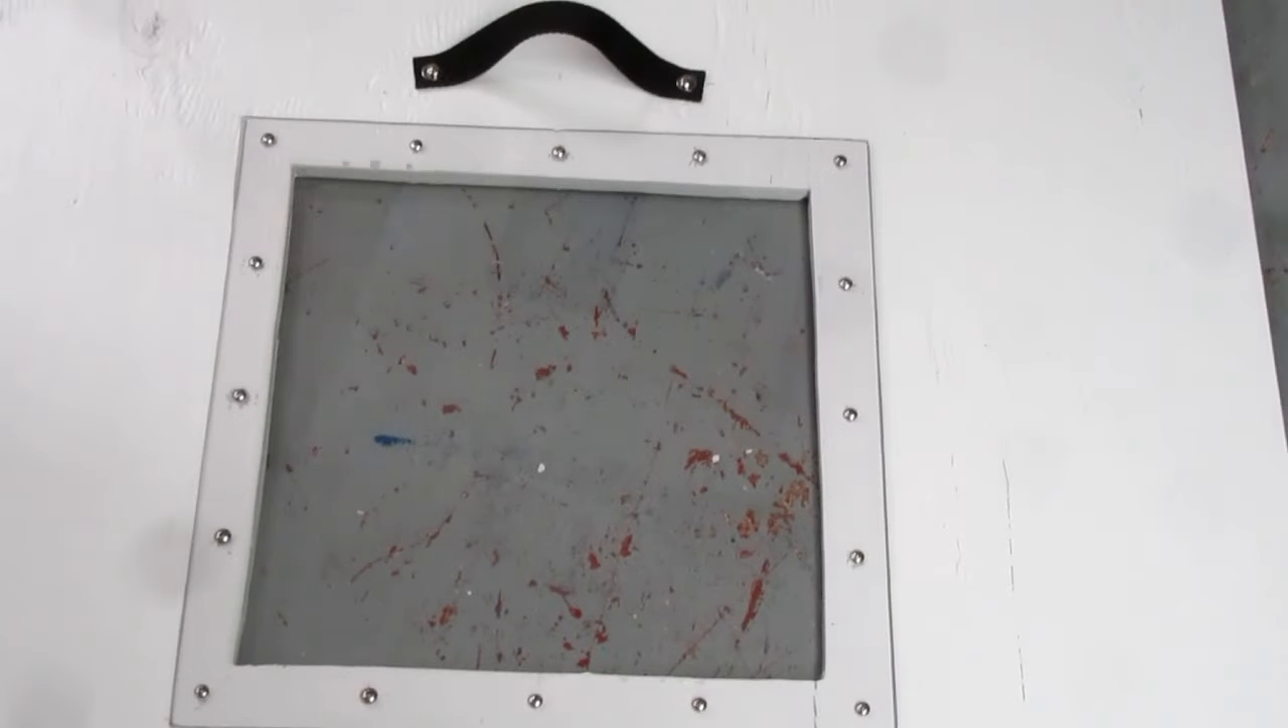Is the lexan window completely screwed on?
Yes.